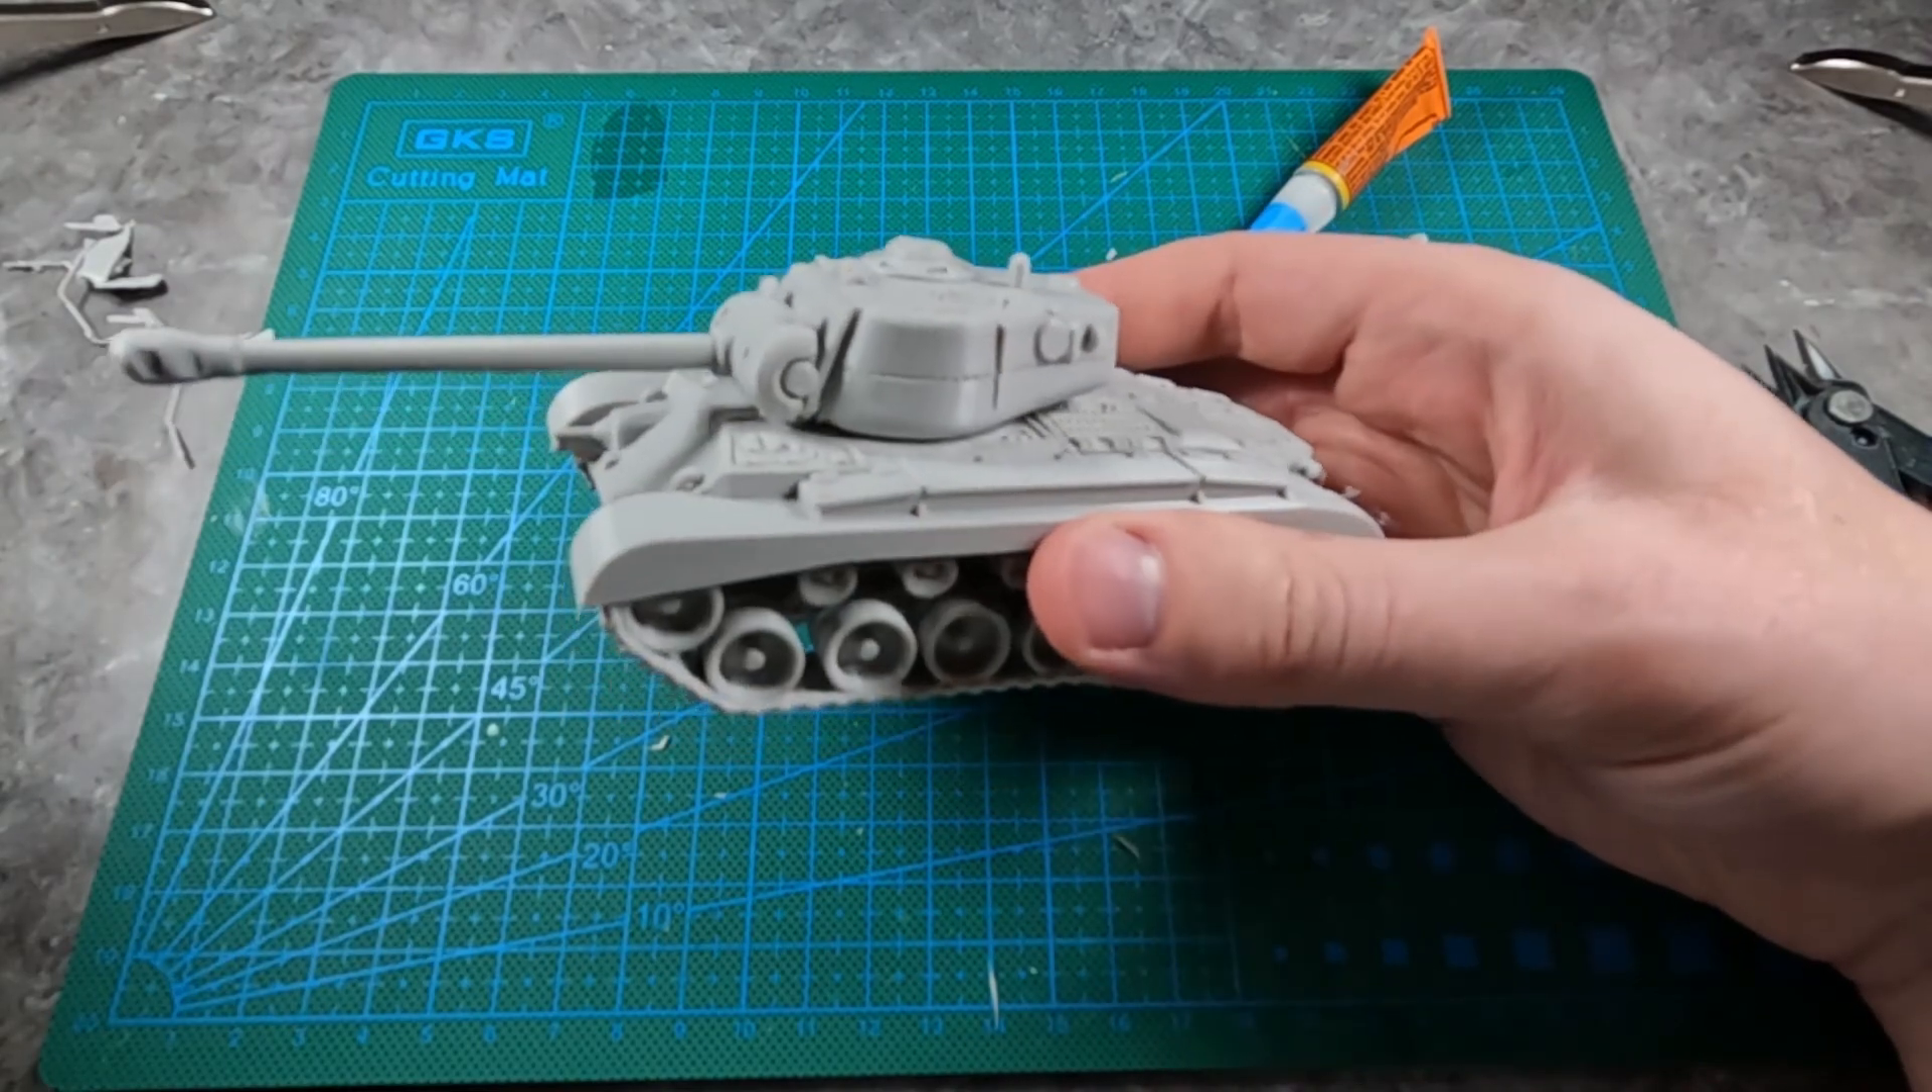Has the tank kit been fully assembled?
Yes.